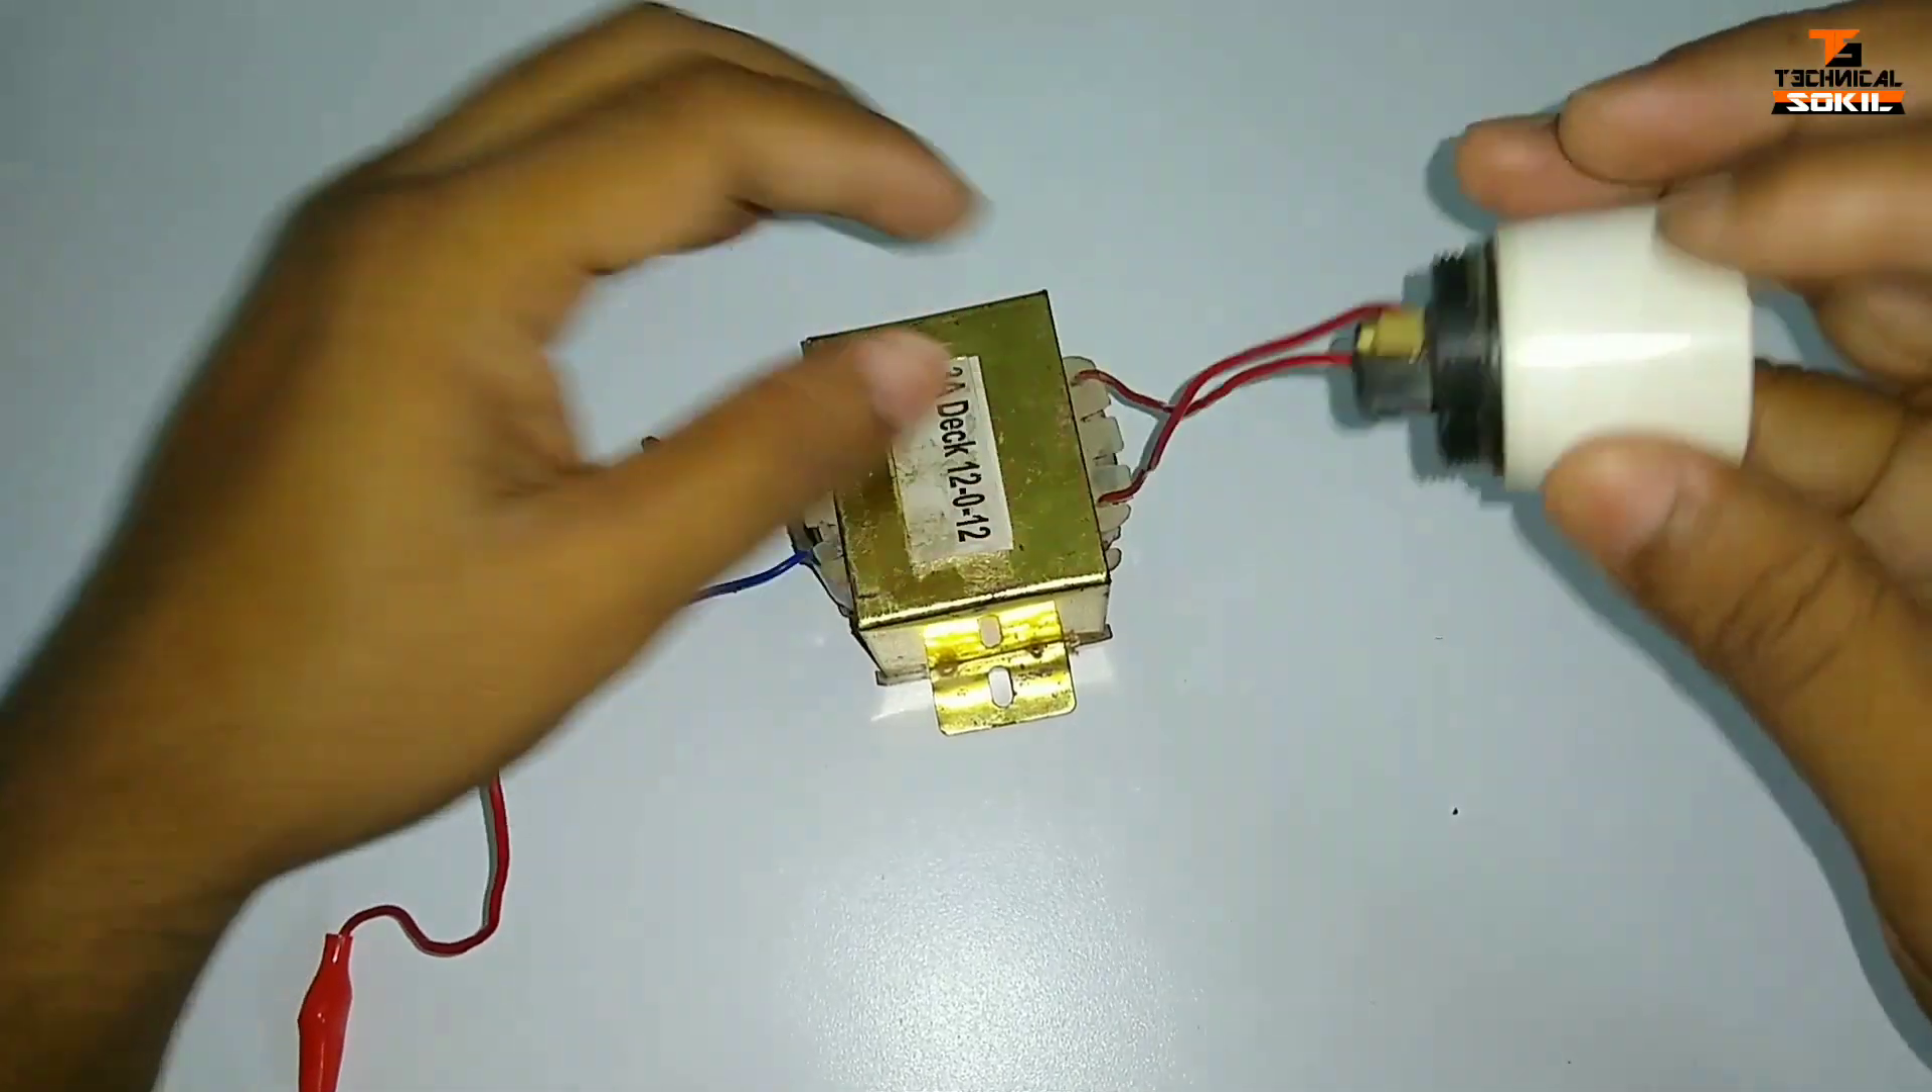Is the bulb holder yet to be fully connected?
No.